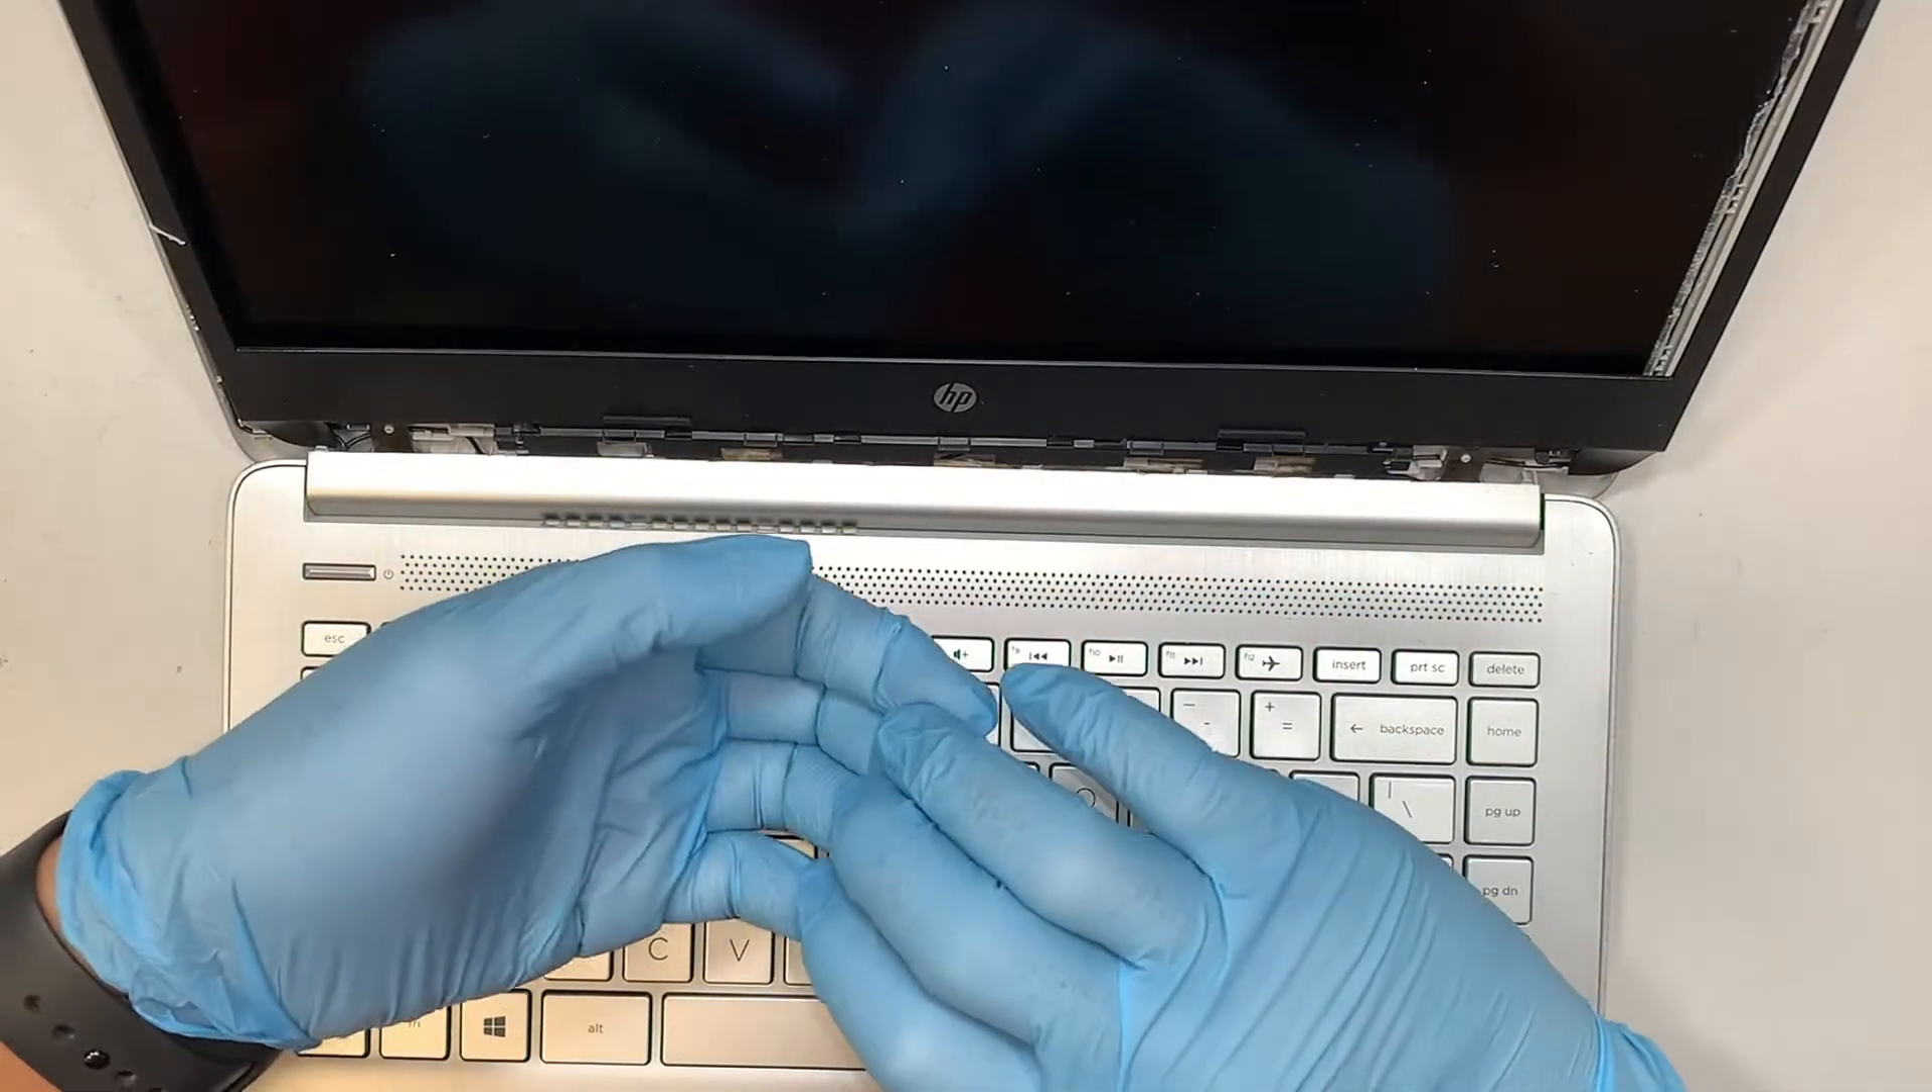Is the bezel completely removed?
No.